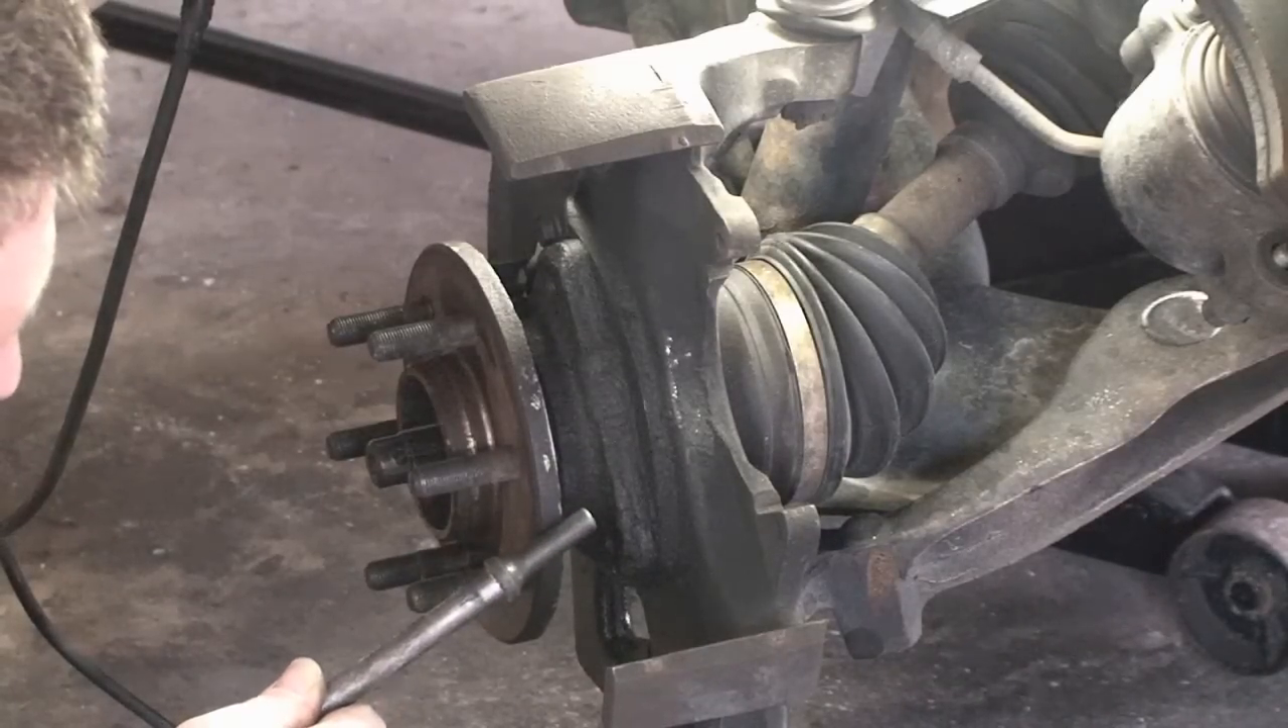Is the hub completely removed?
No.